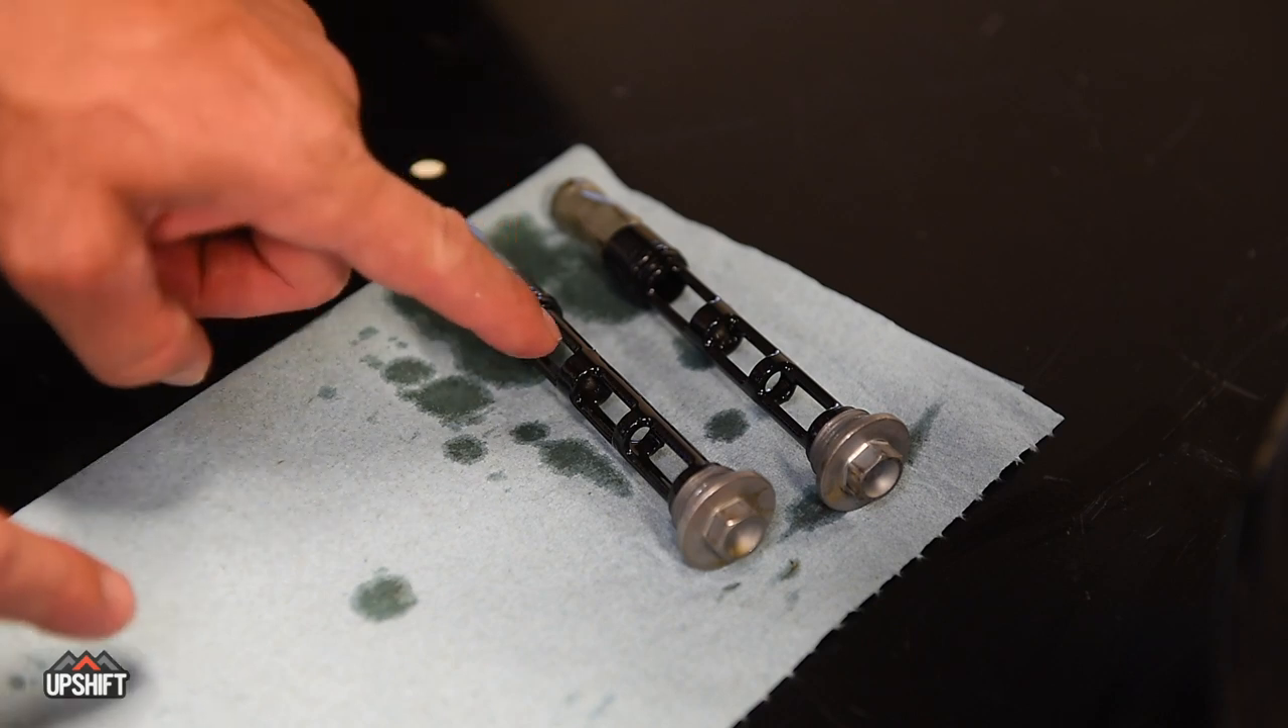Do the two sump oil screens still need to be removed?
No.